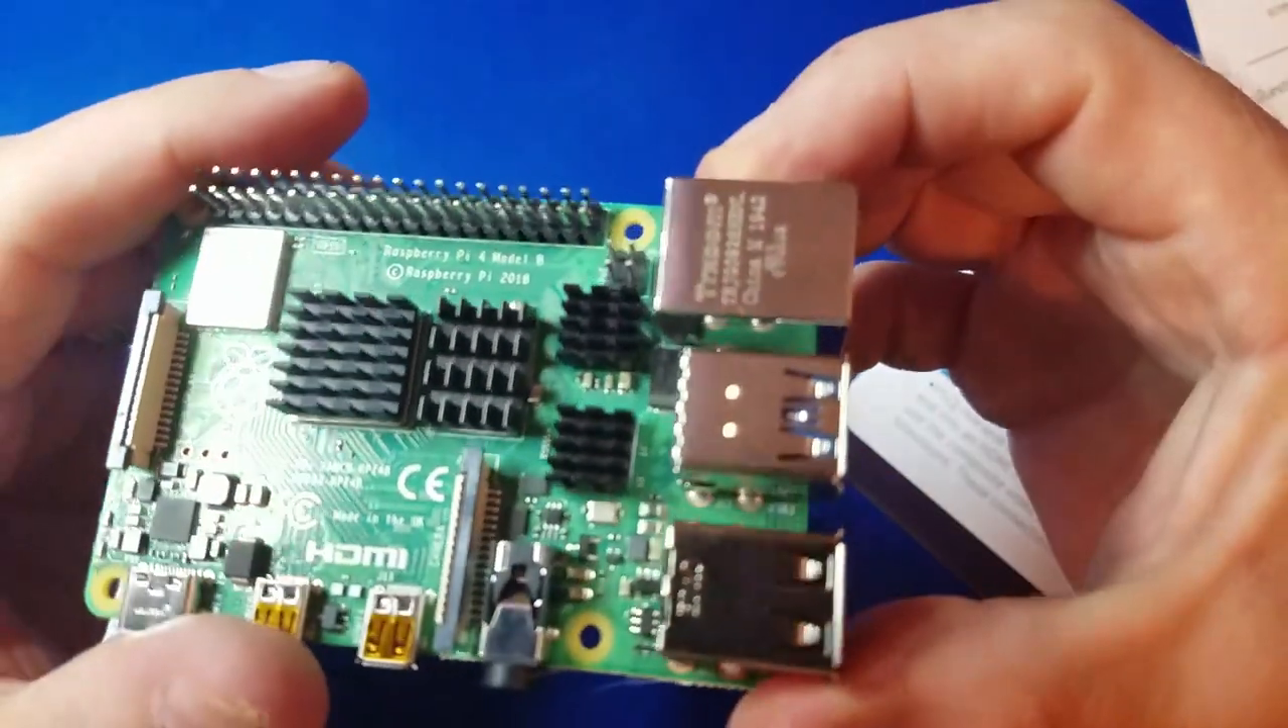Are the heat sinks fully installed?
Yes.